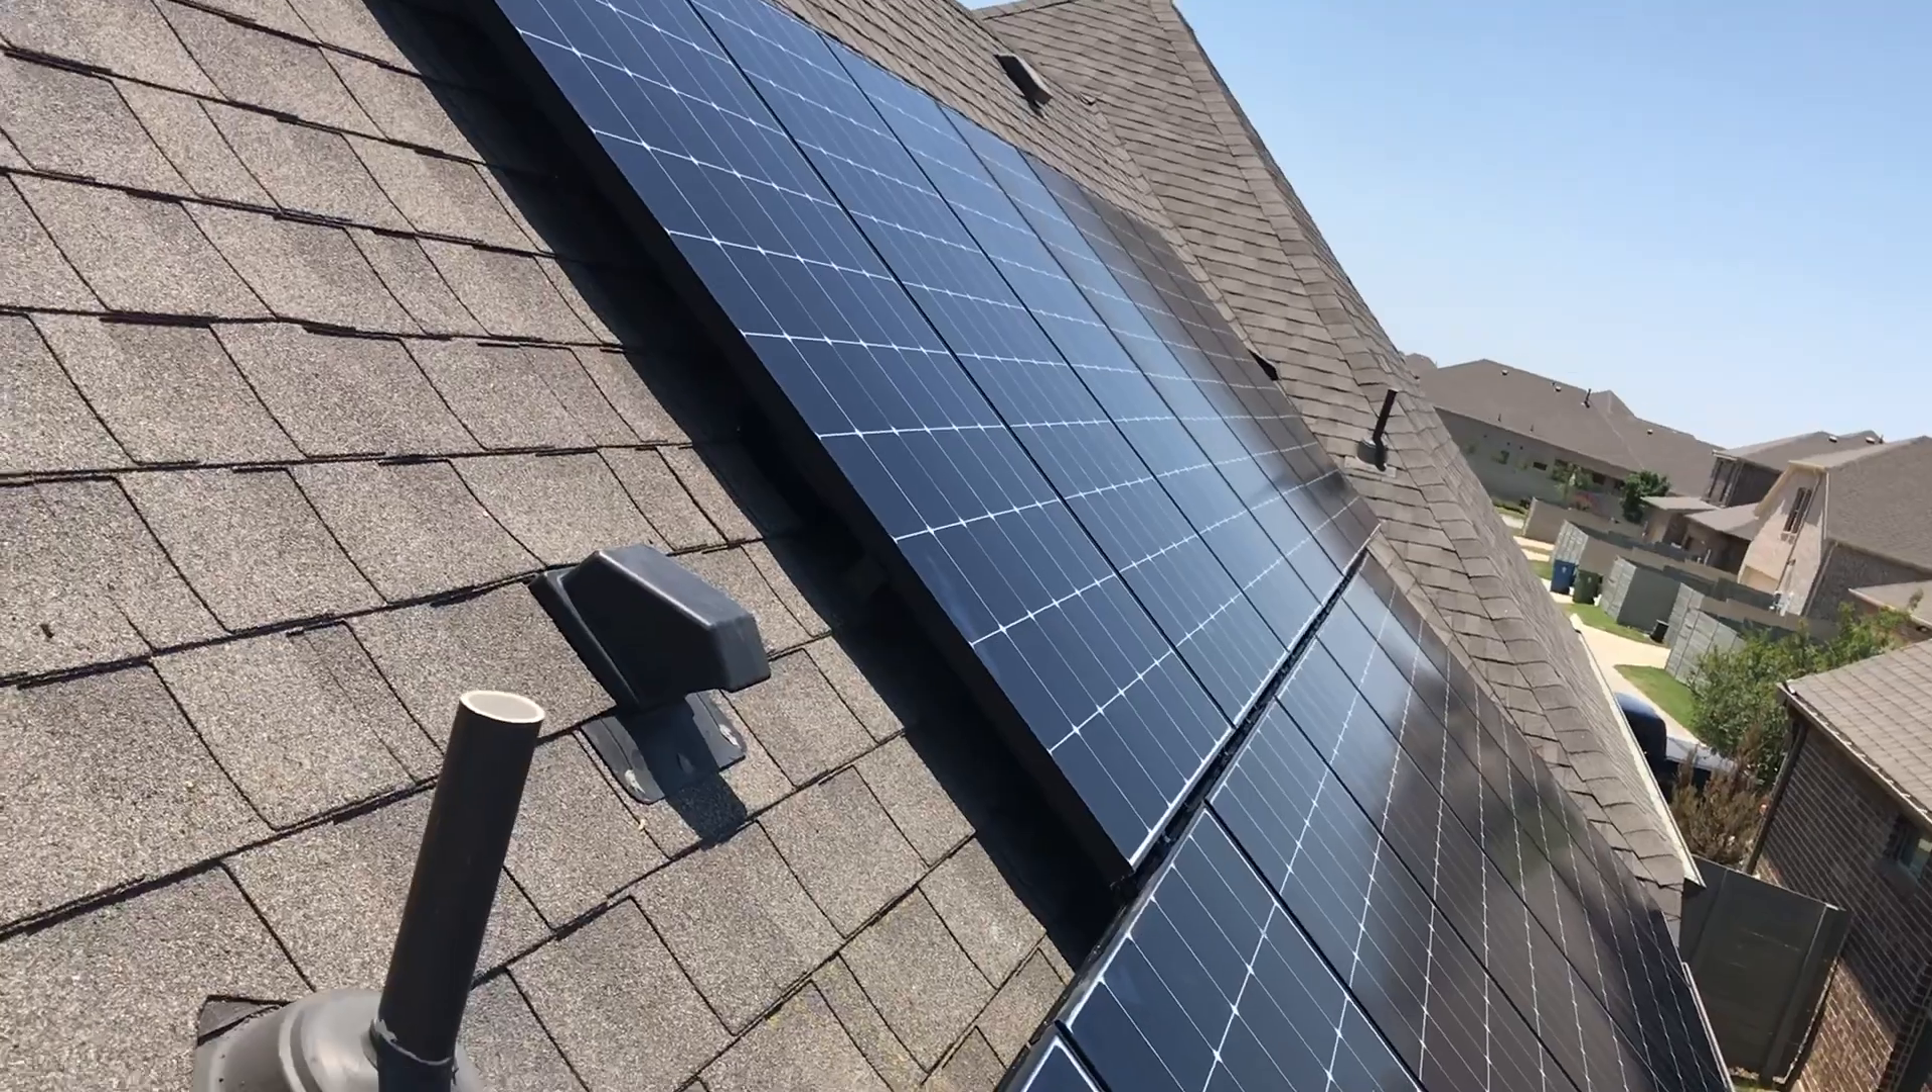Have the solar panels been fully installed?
Yes.